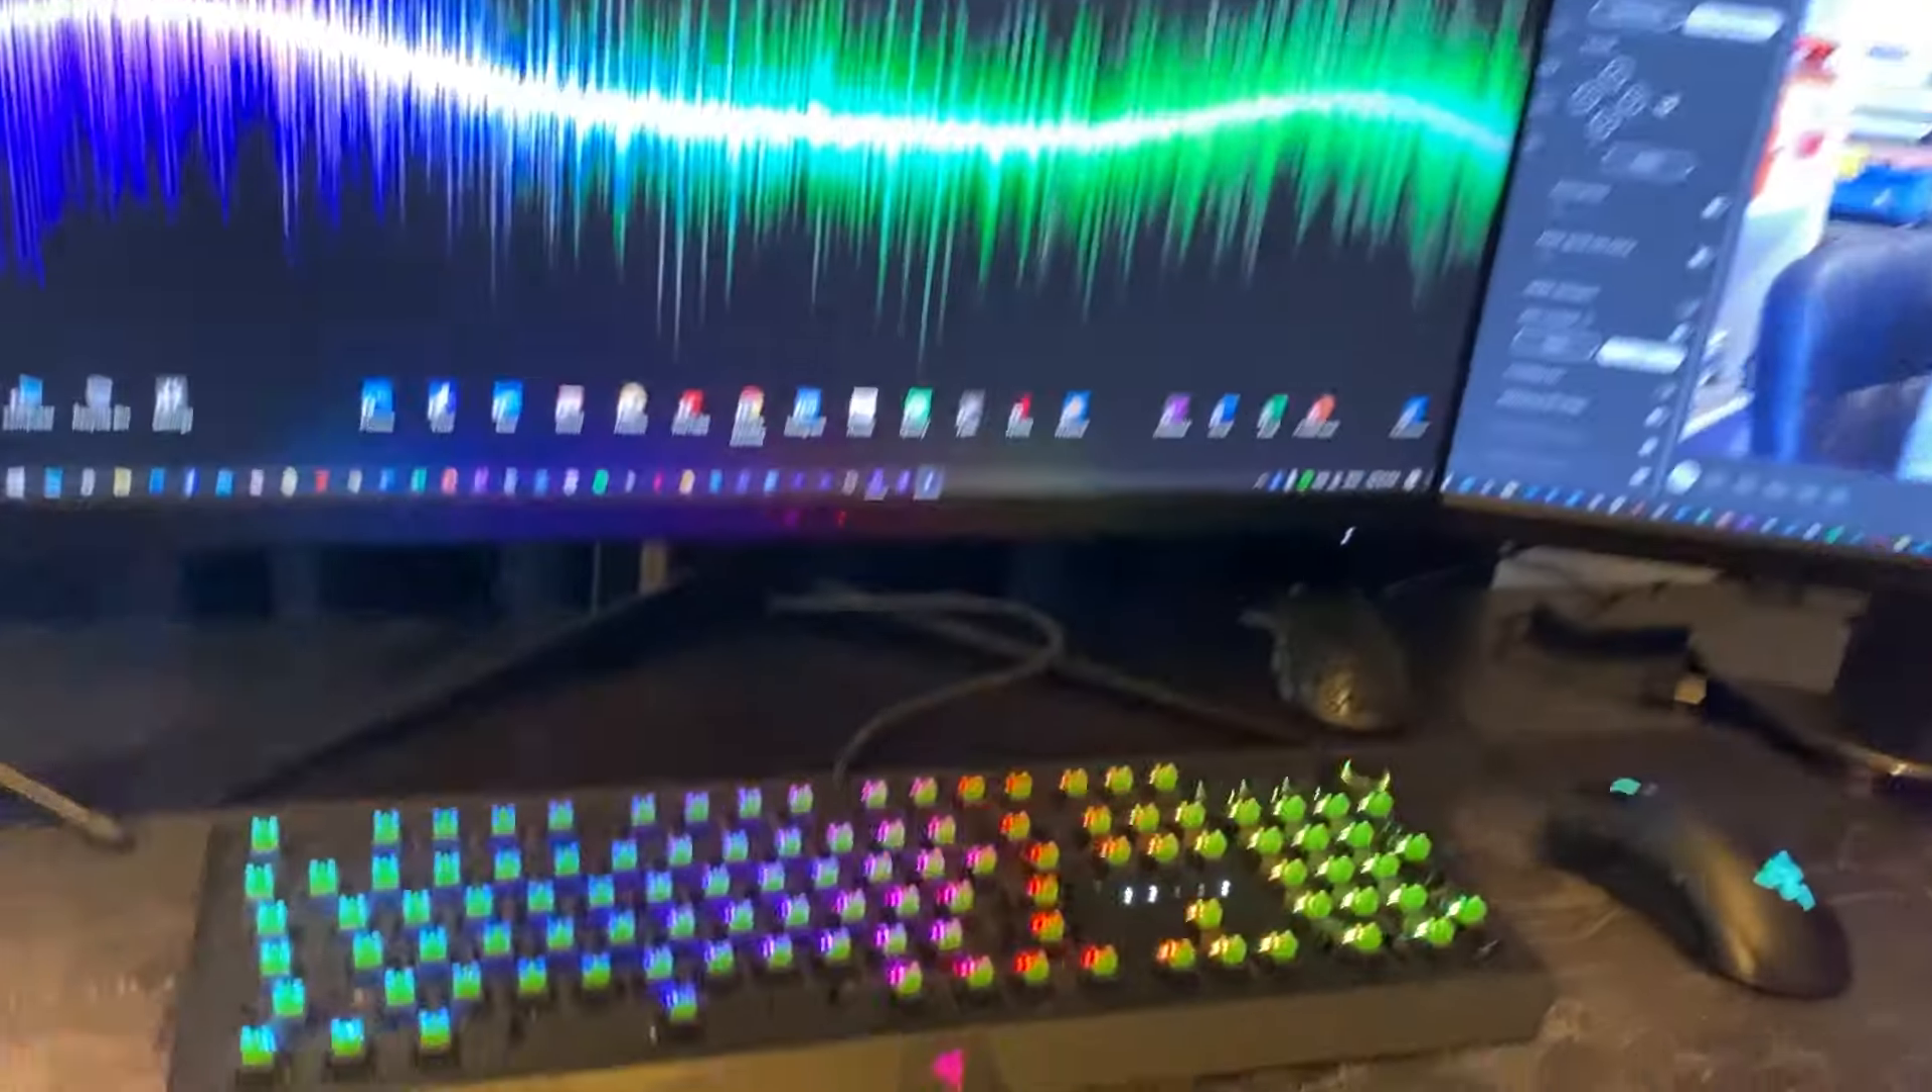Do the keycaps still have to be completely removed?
No.